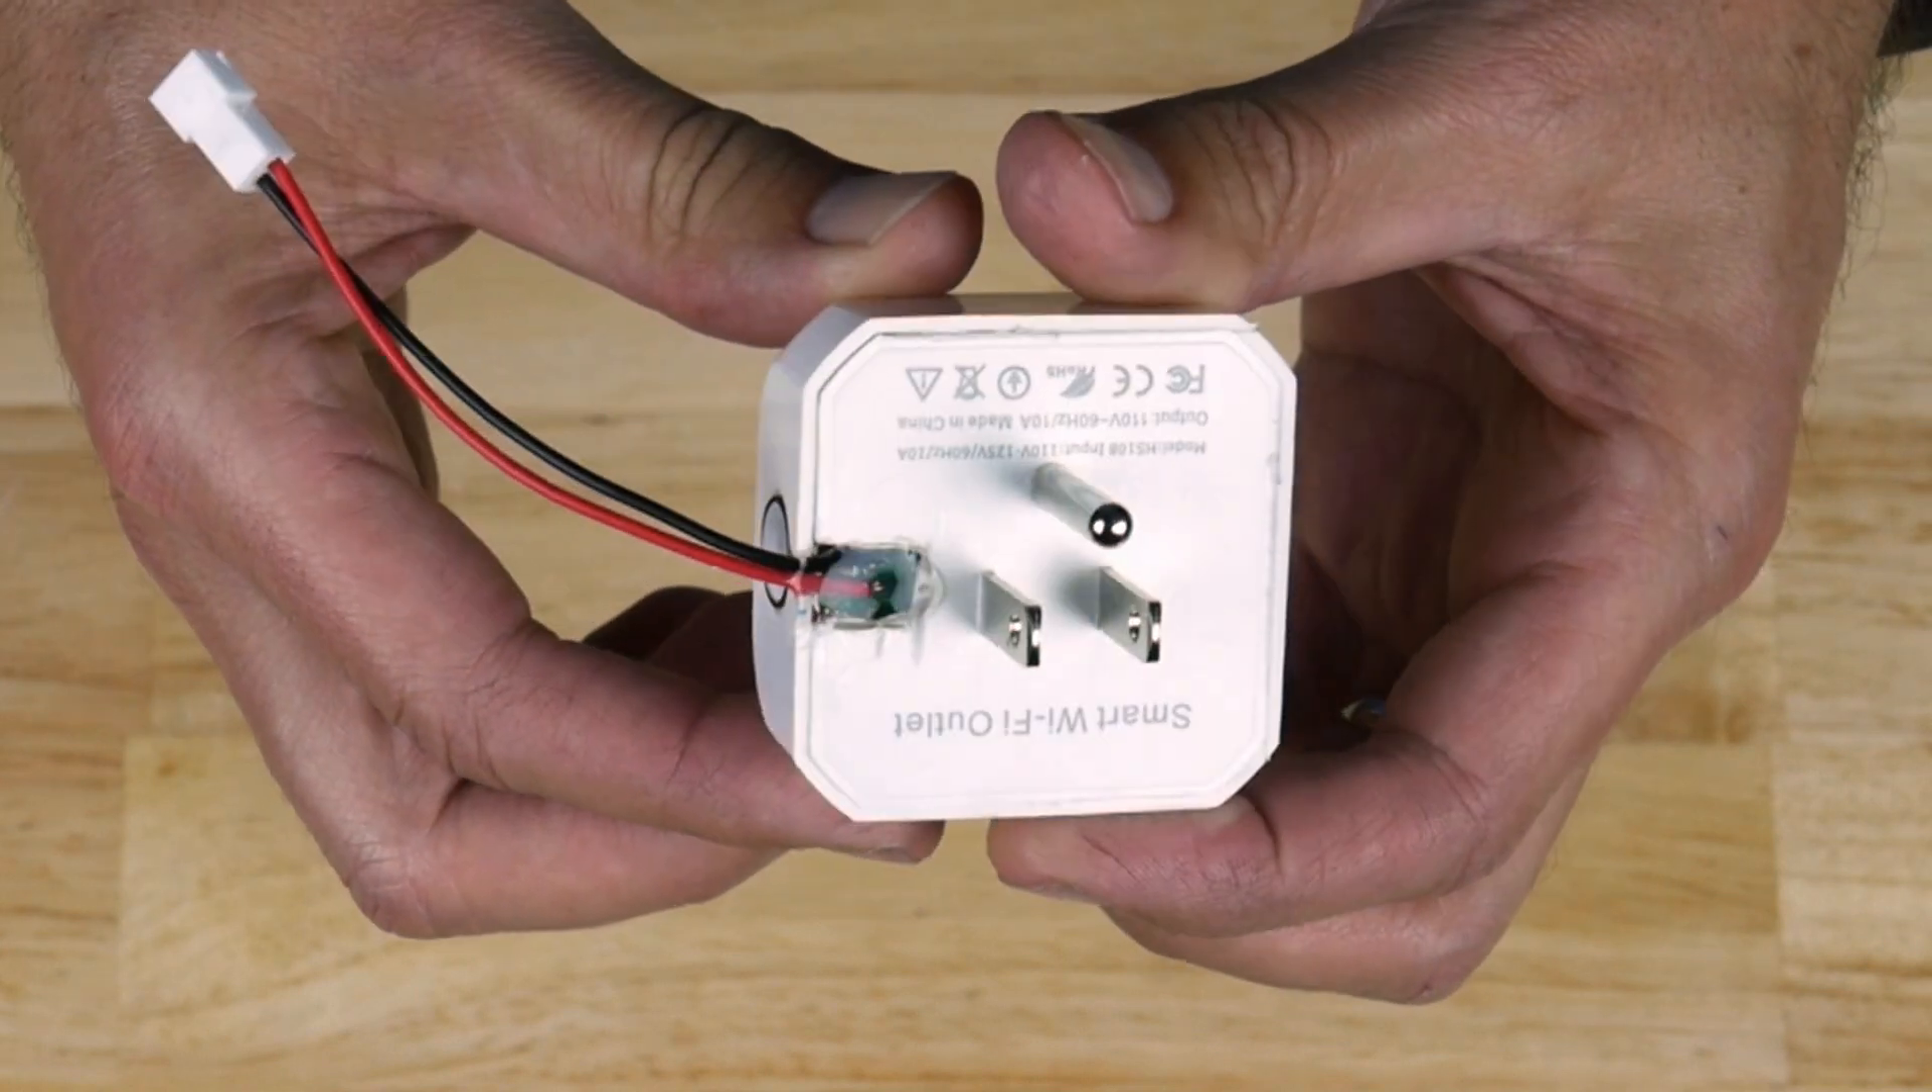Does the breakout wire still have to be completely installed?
No.